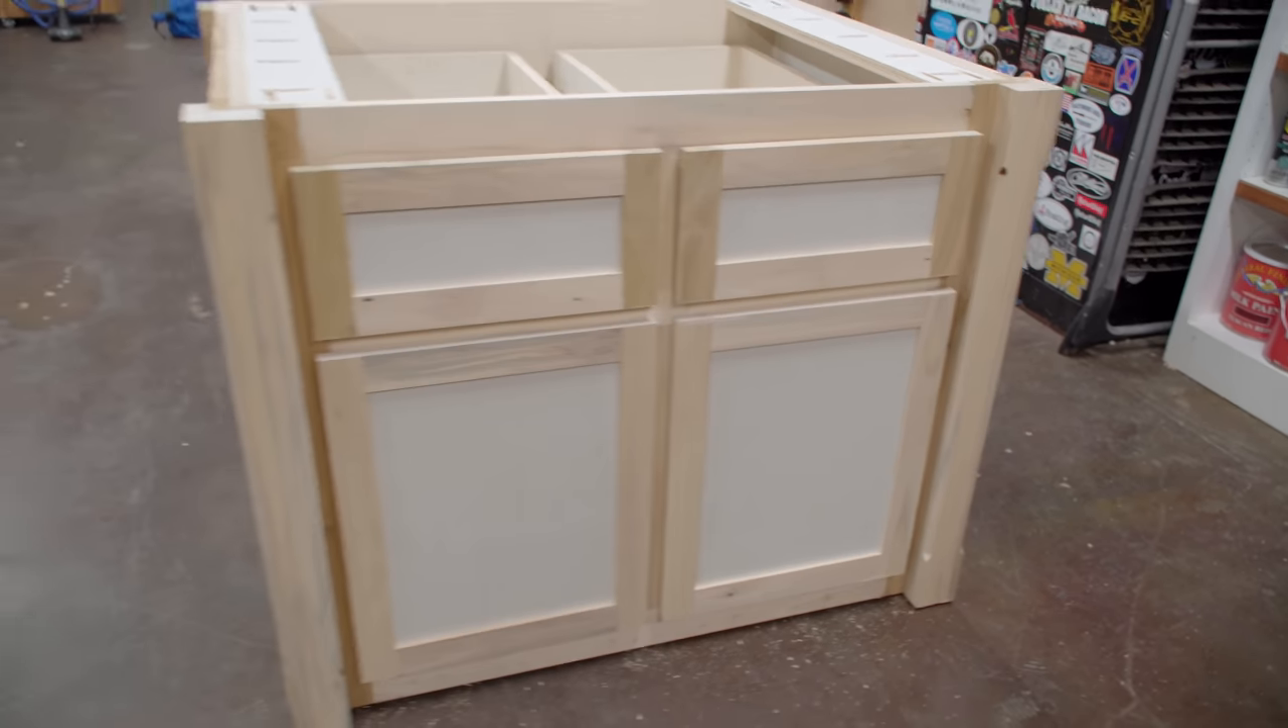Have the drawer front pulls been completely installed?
No.